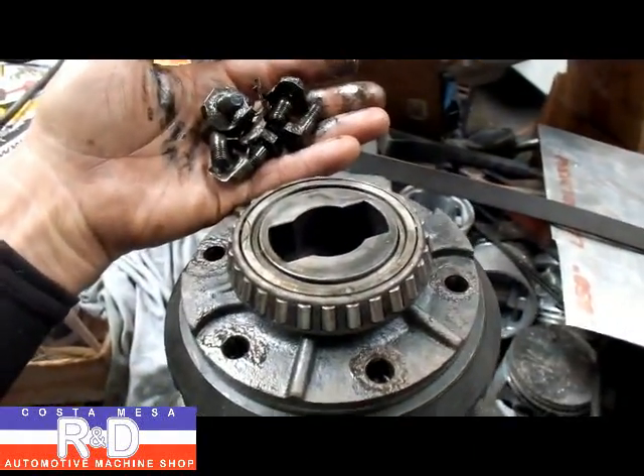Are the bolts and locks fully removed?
Yes.